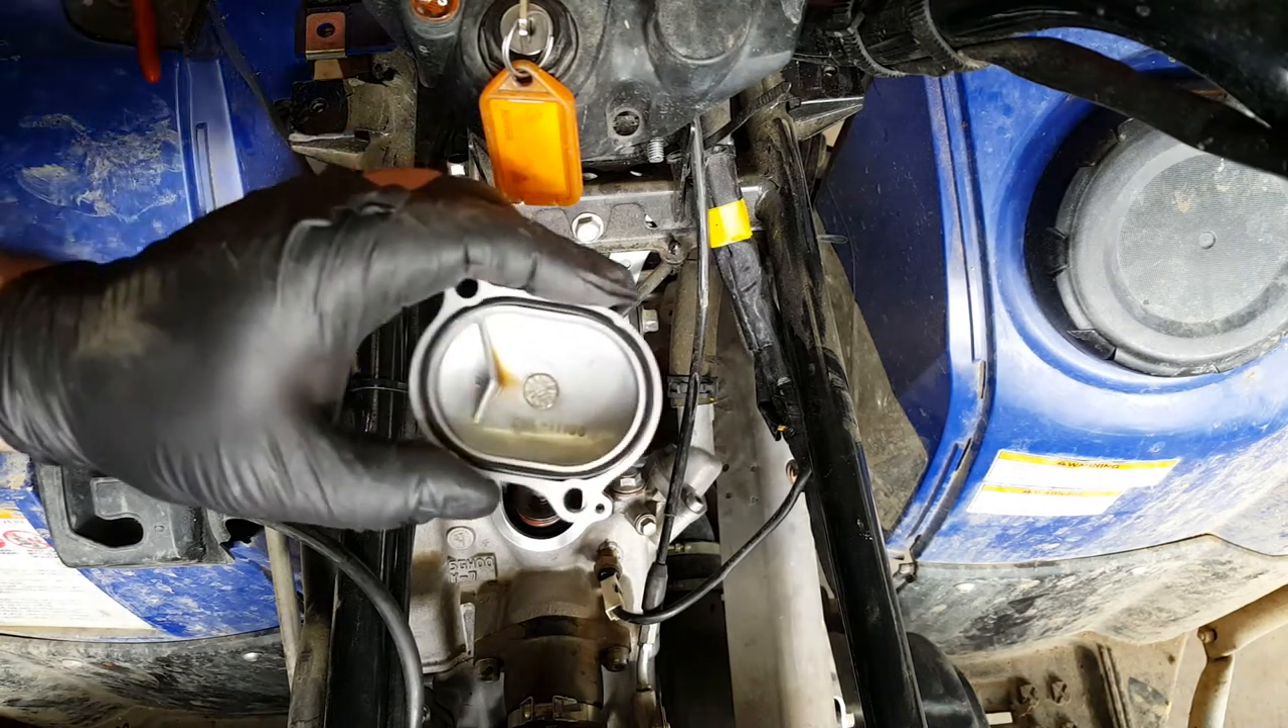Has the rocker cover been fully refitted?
No.